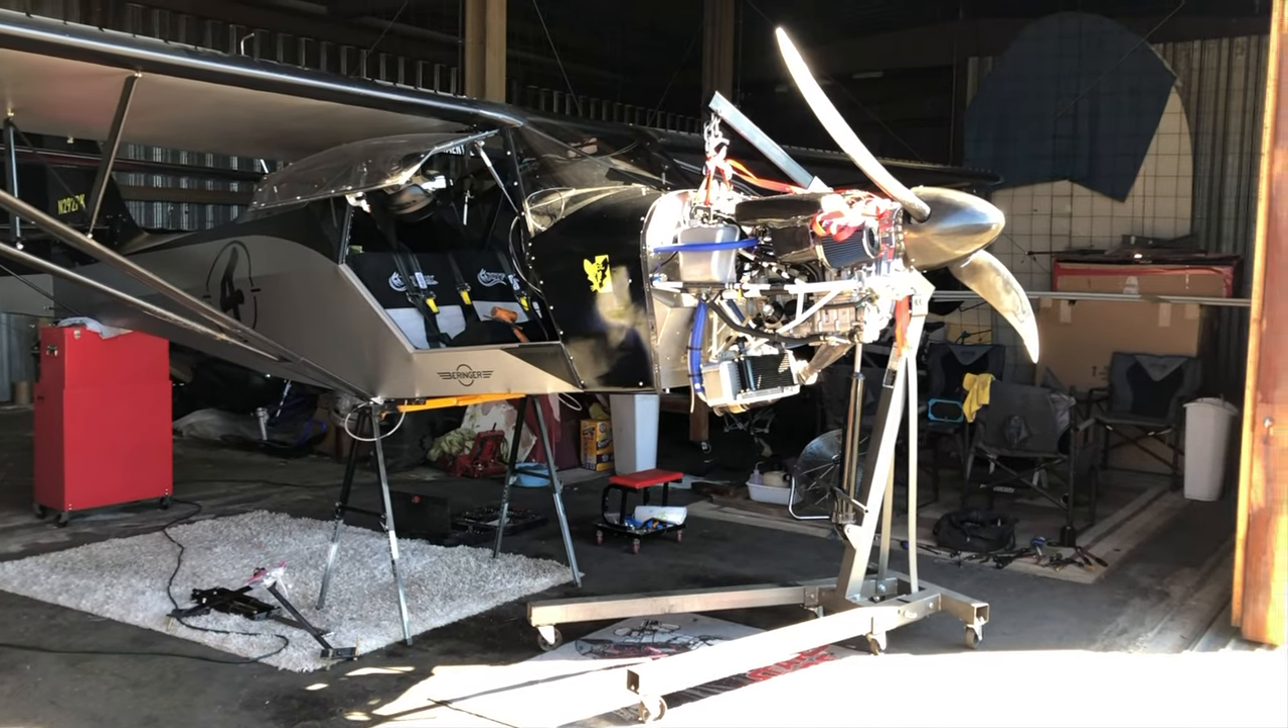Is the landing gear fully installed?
No.